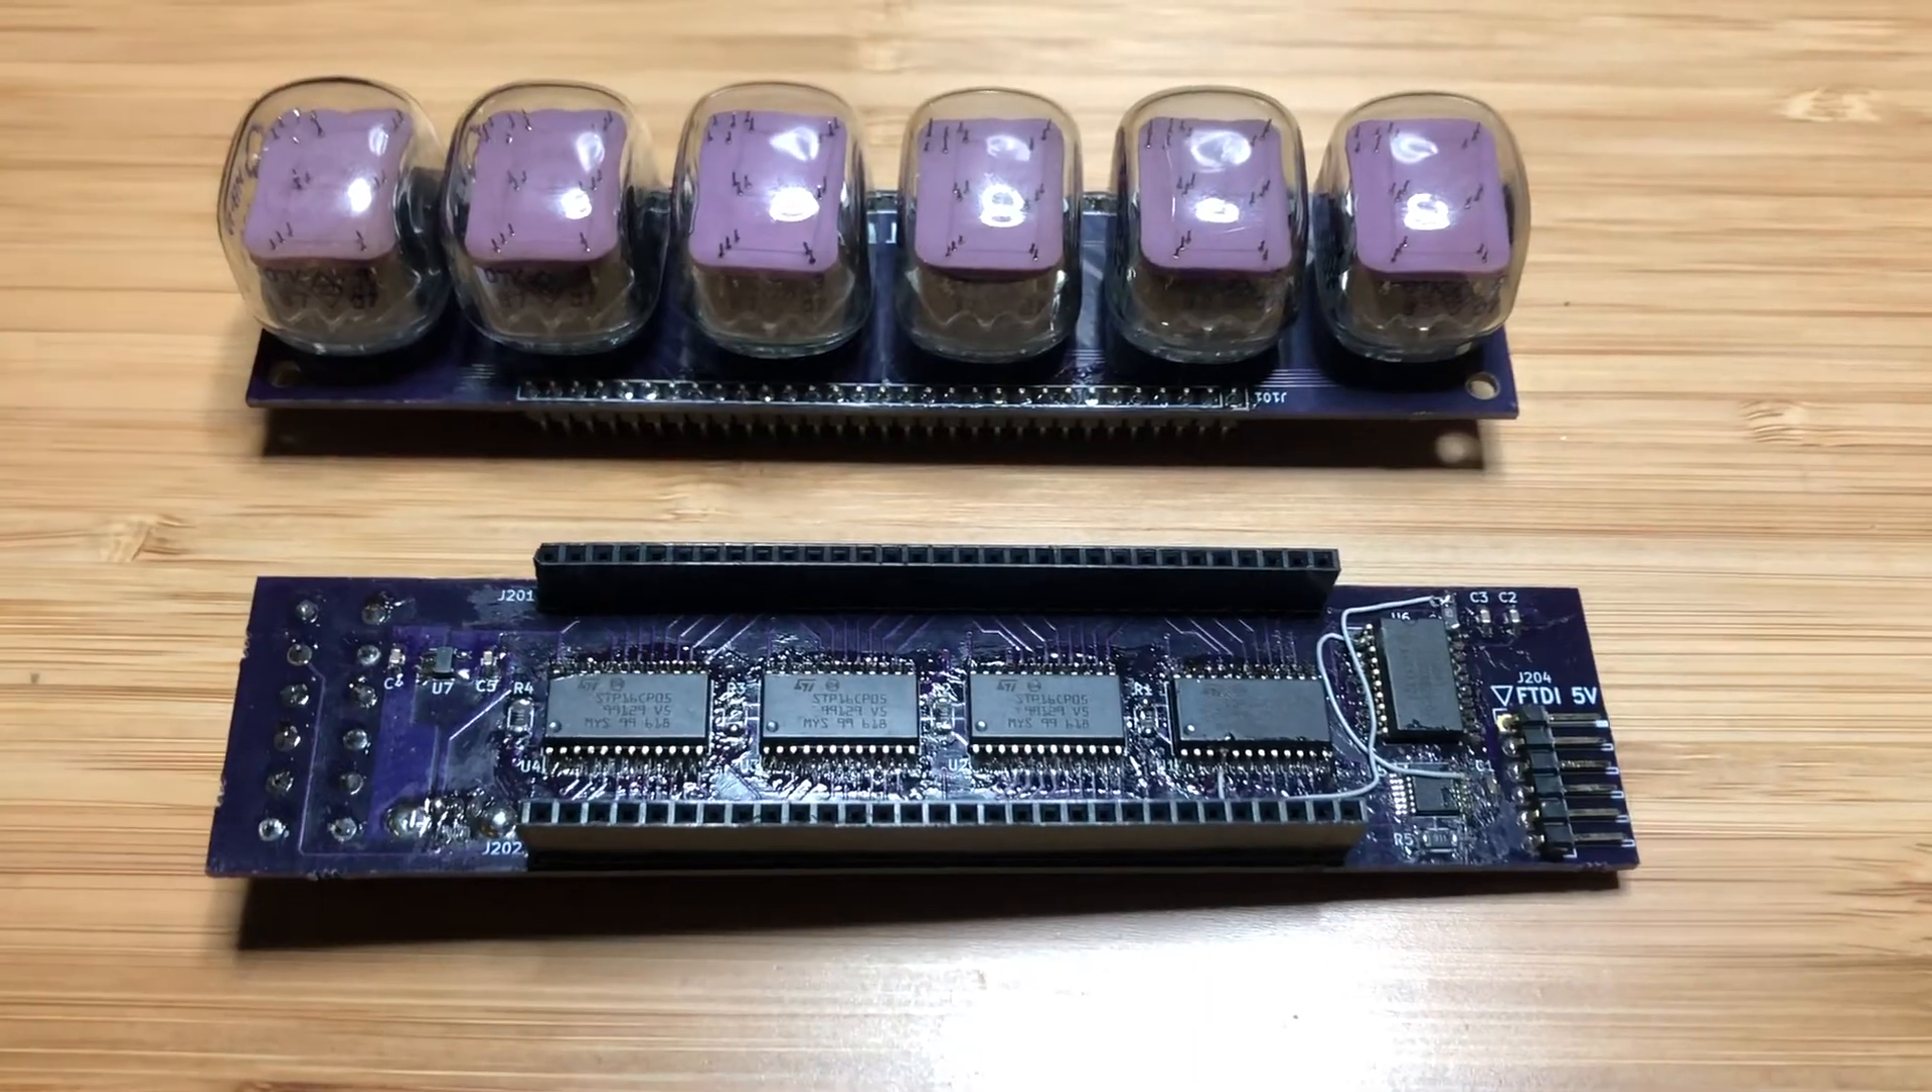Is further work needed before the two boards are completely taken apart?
No.